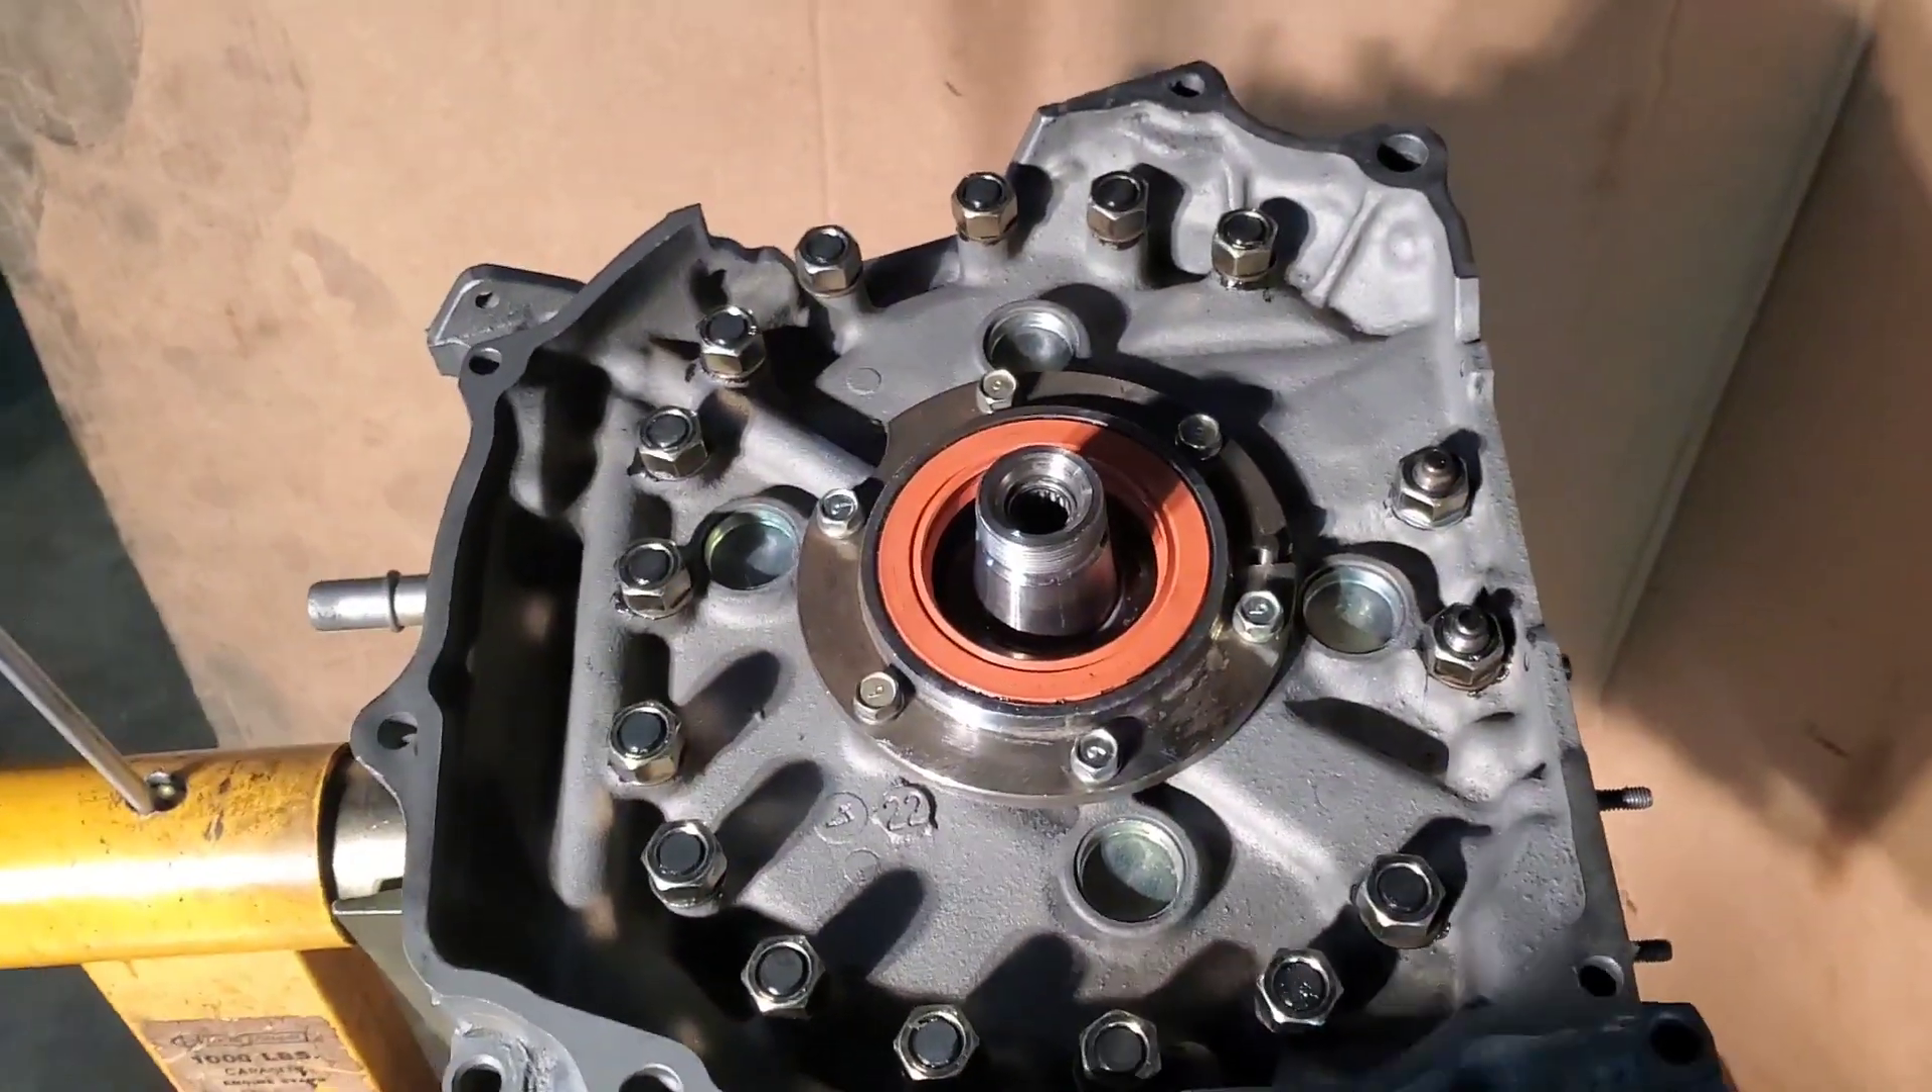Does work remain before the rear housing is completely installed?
No.